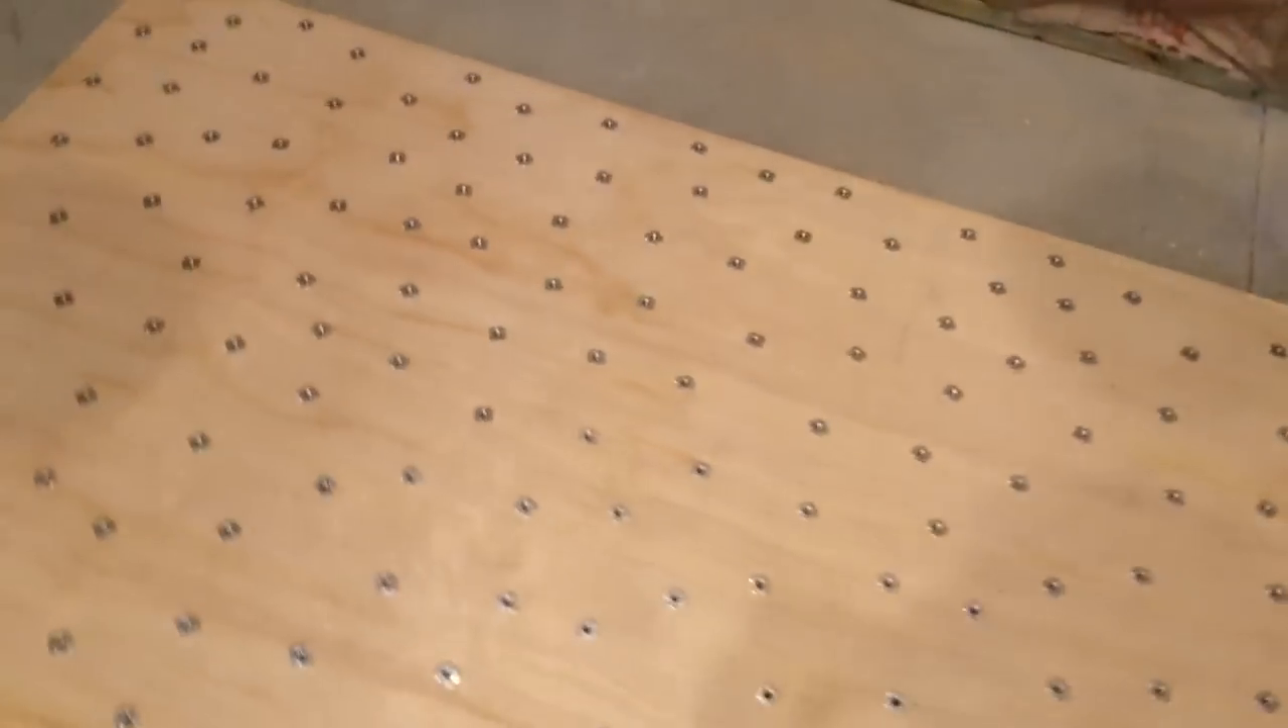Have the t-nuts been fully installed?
Yes.